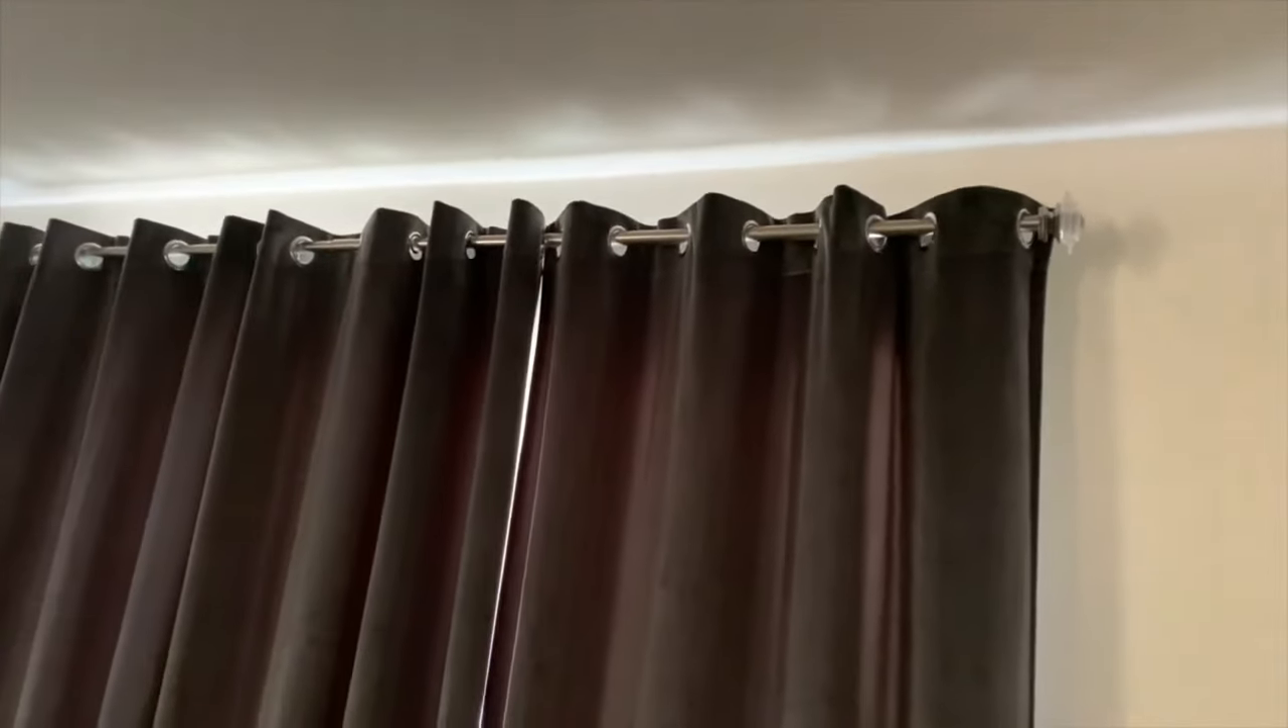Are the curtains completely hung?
Yes.